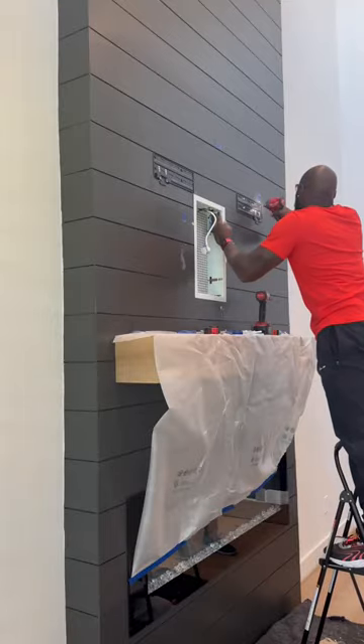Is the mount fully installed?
No.